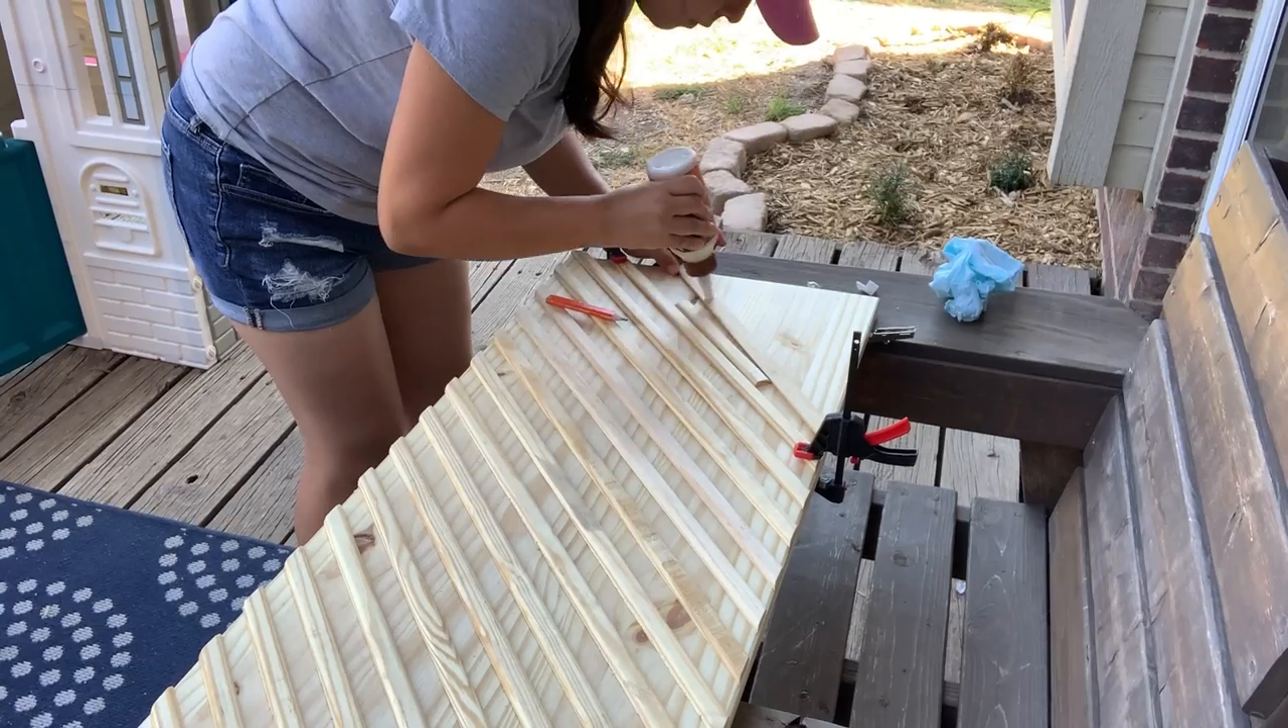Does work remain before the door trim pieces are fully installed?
Yes.